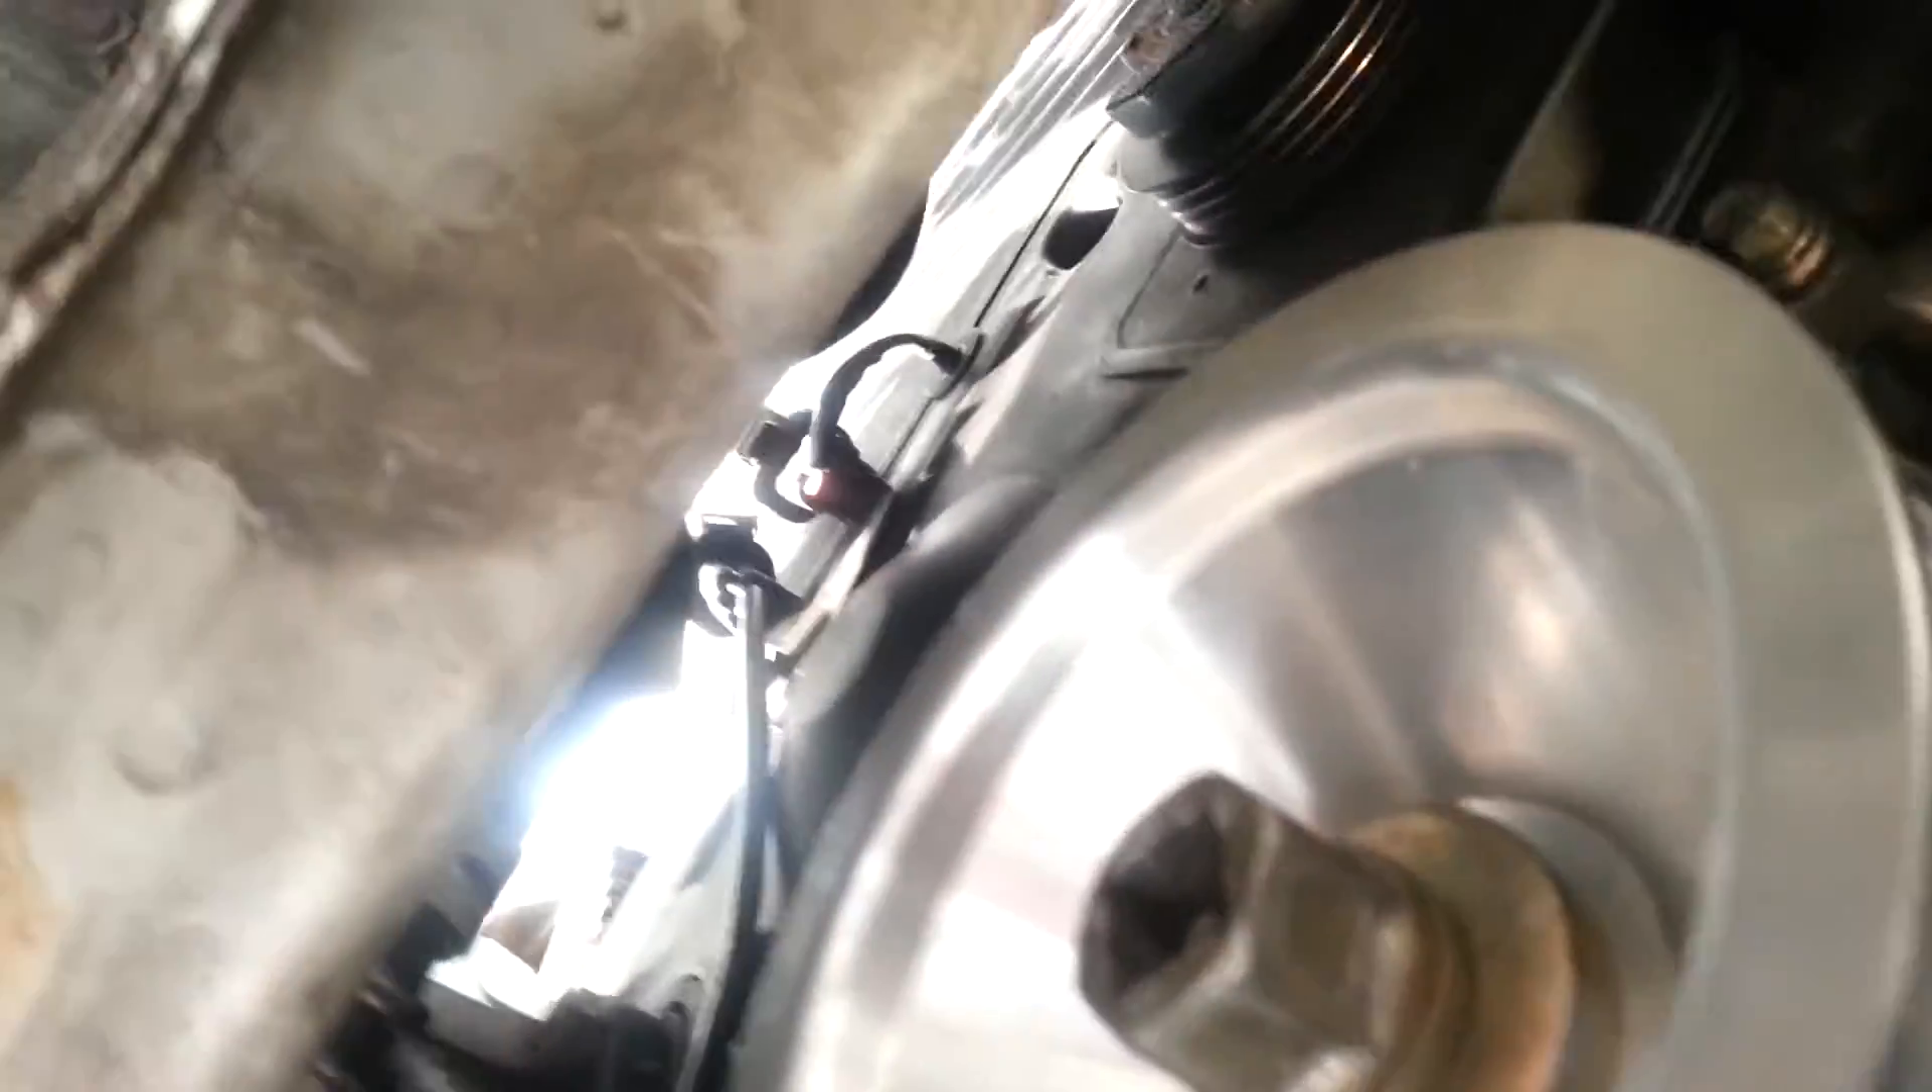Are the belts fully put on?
No.